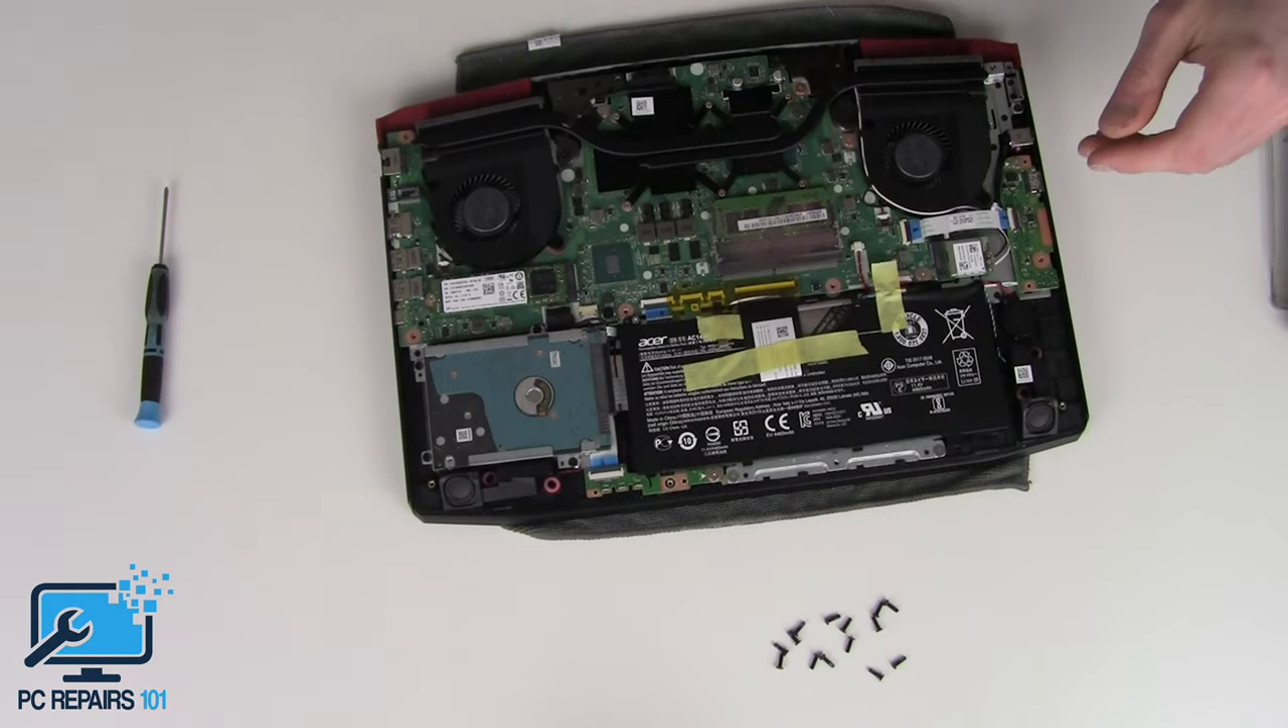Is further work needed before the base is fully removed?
No.